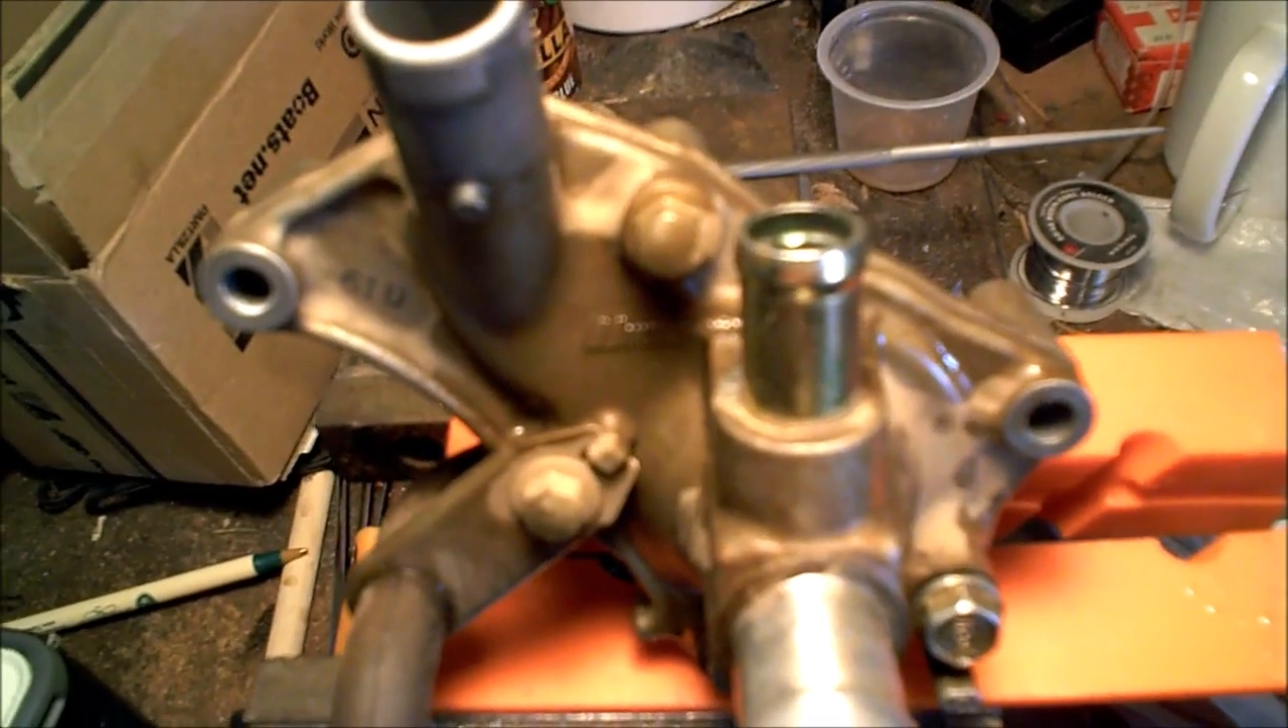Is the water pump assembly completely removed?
Yes.